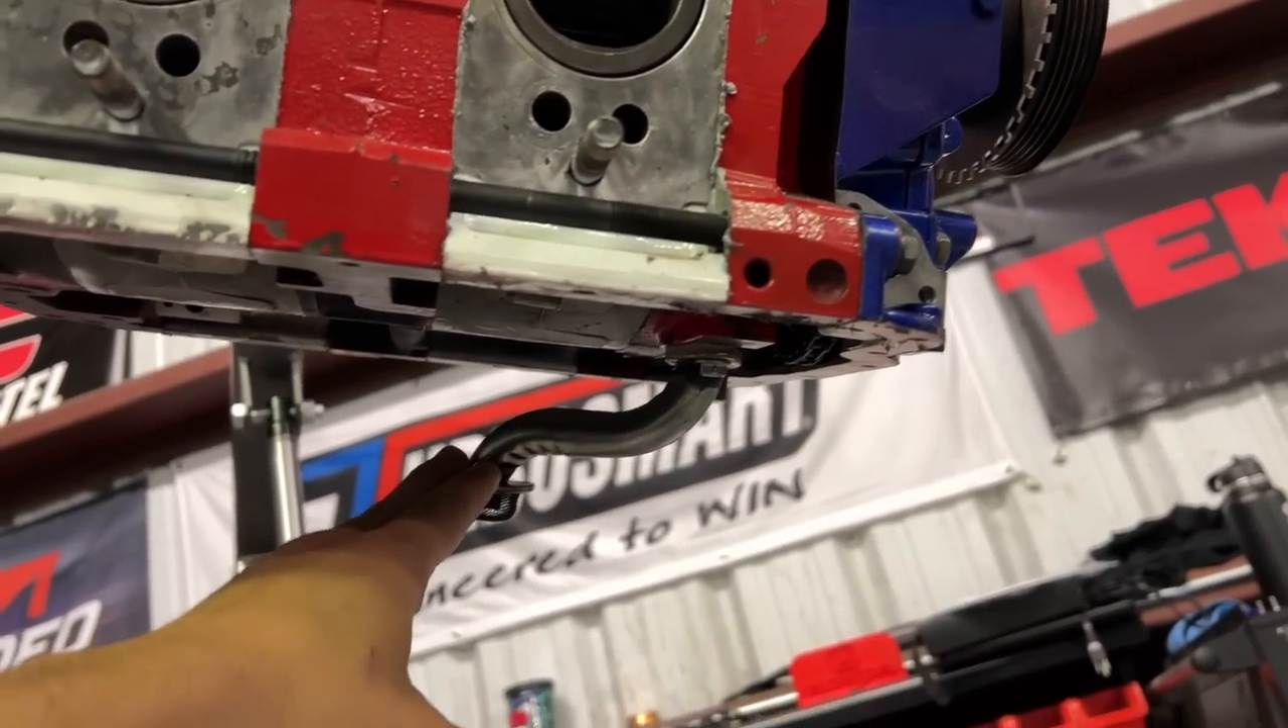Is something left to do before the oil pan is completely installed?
Yes.